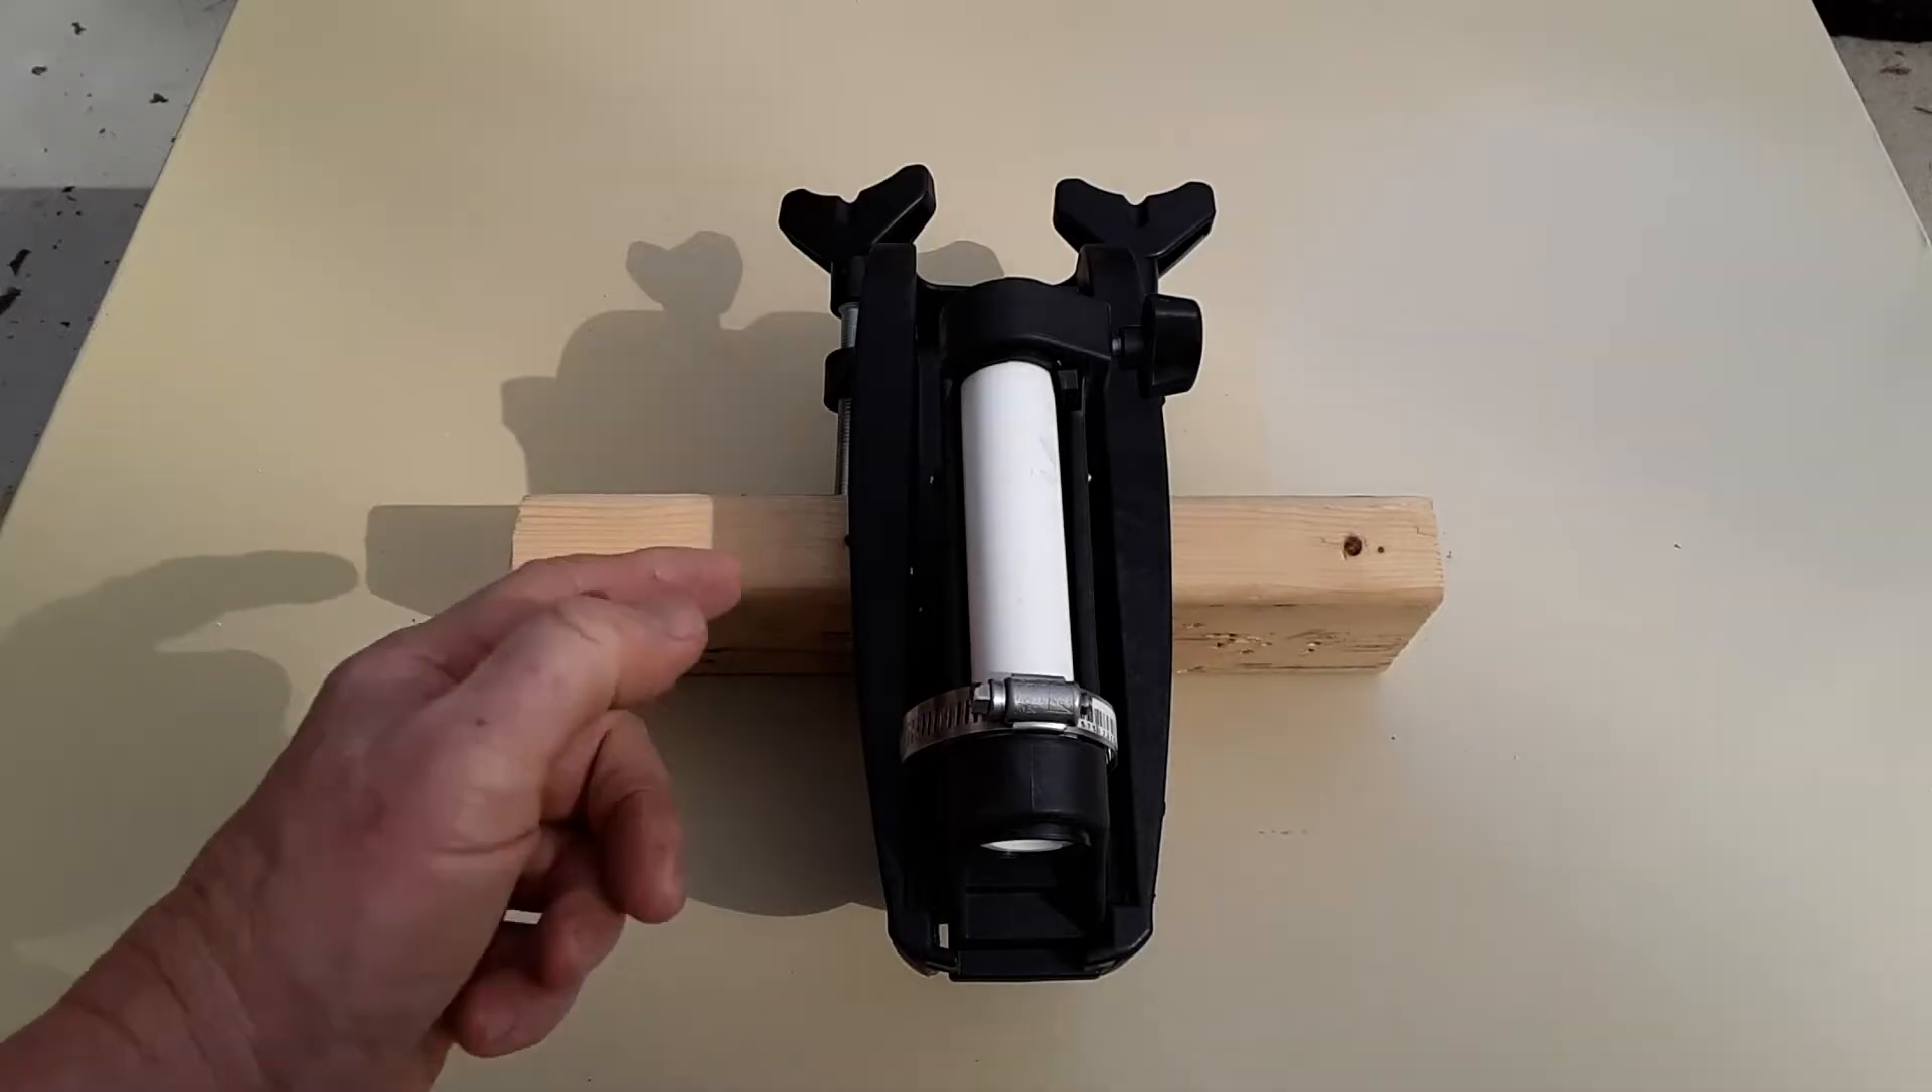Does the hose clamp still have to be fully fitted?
No.